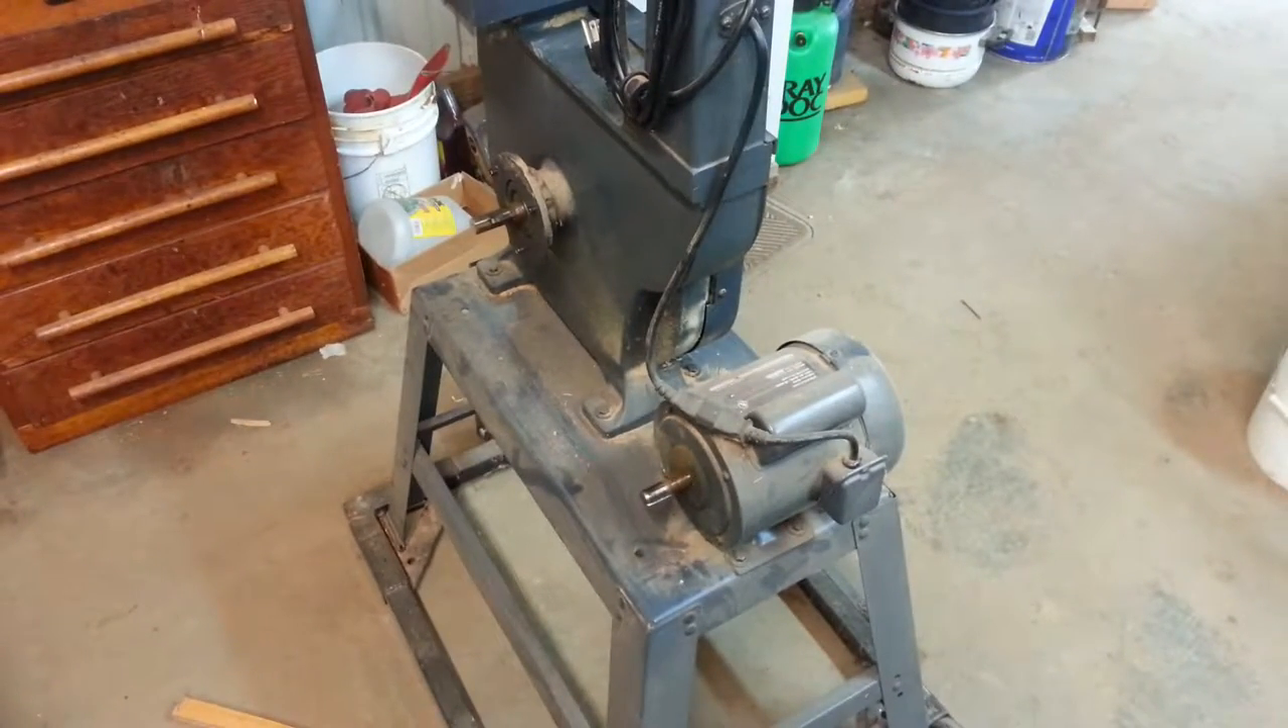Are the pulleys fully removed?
Yes.